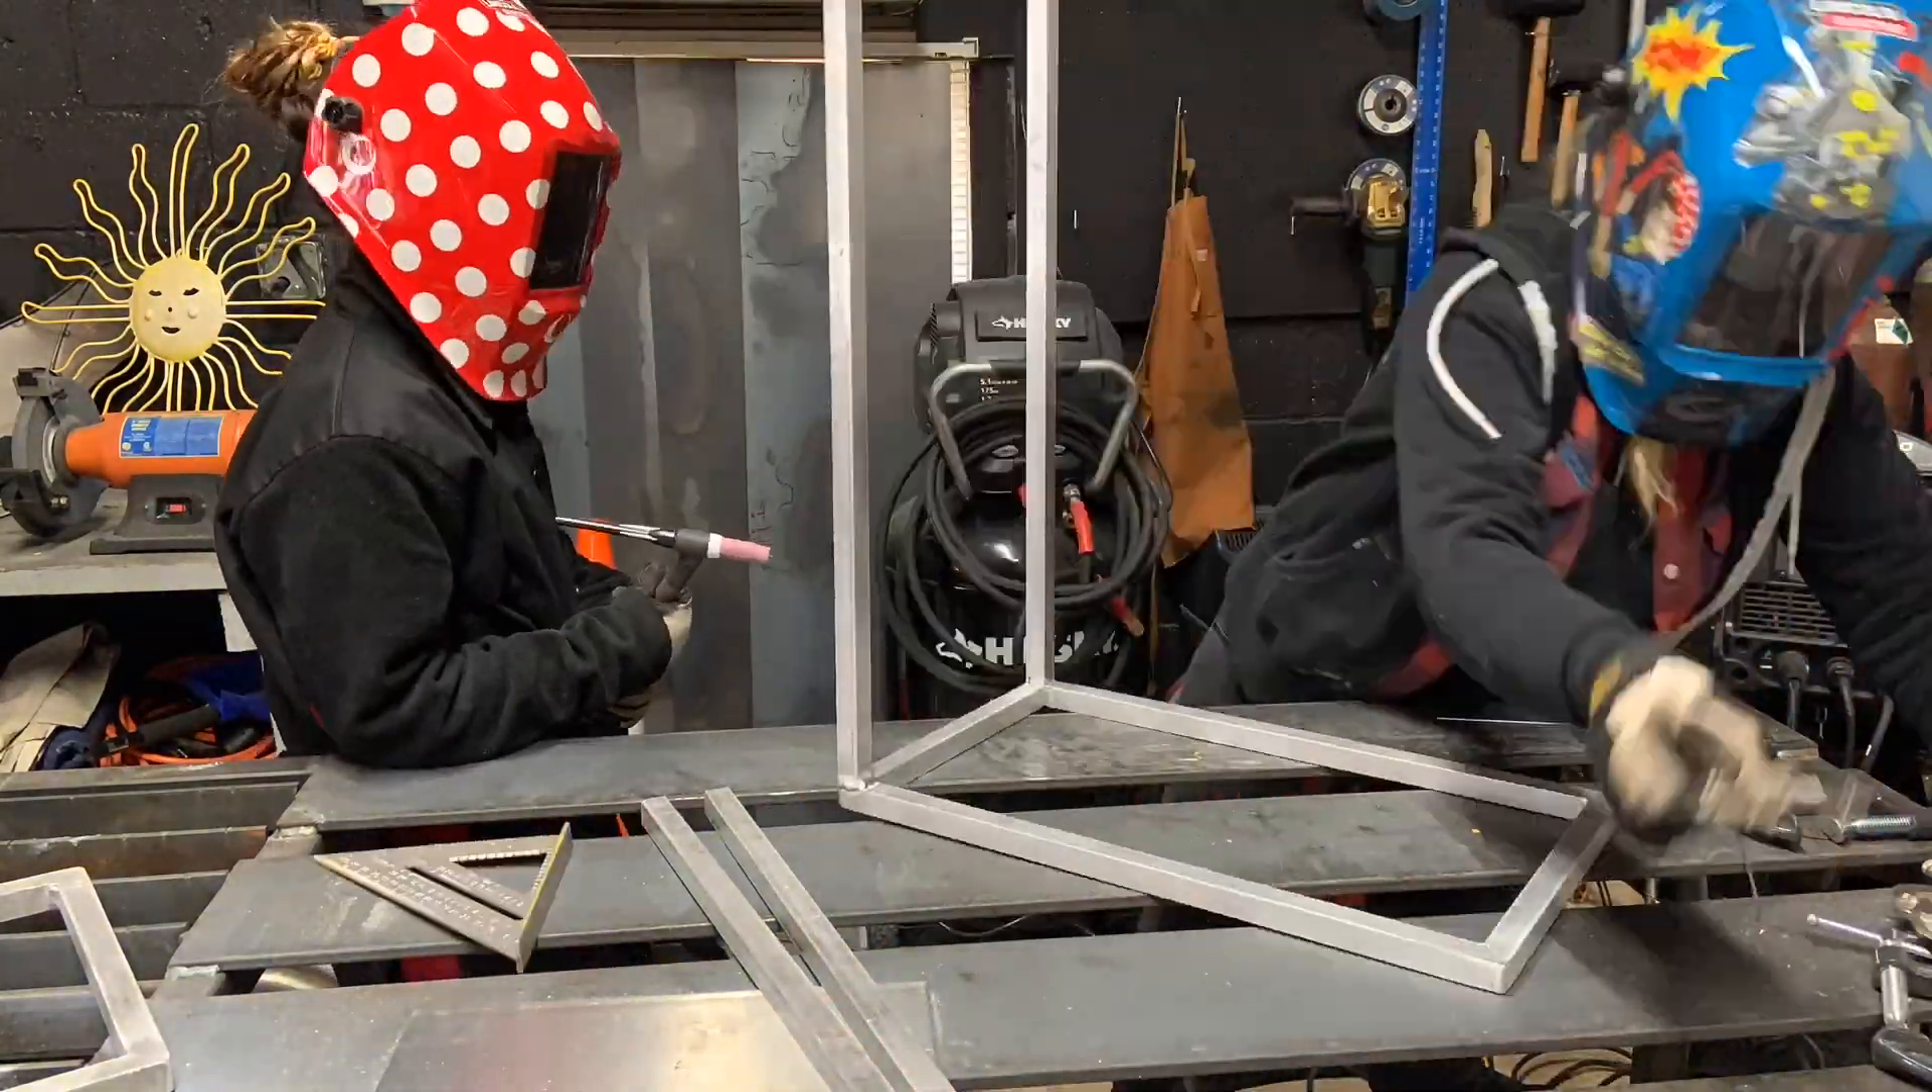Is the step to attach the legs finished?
No.